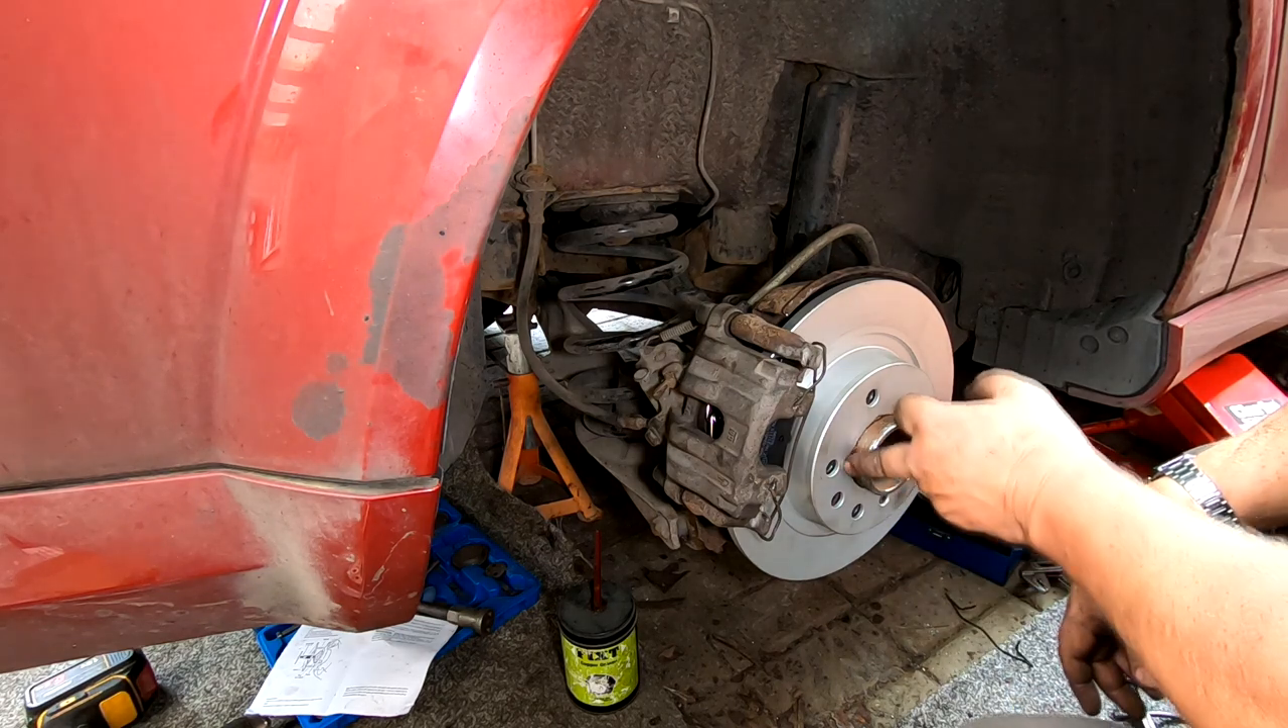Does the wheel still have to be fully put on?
Yes.